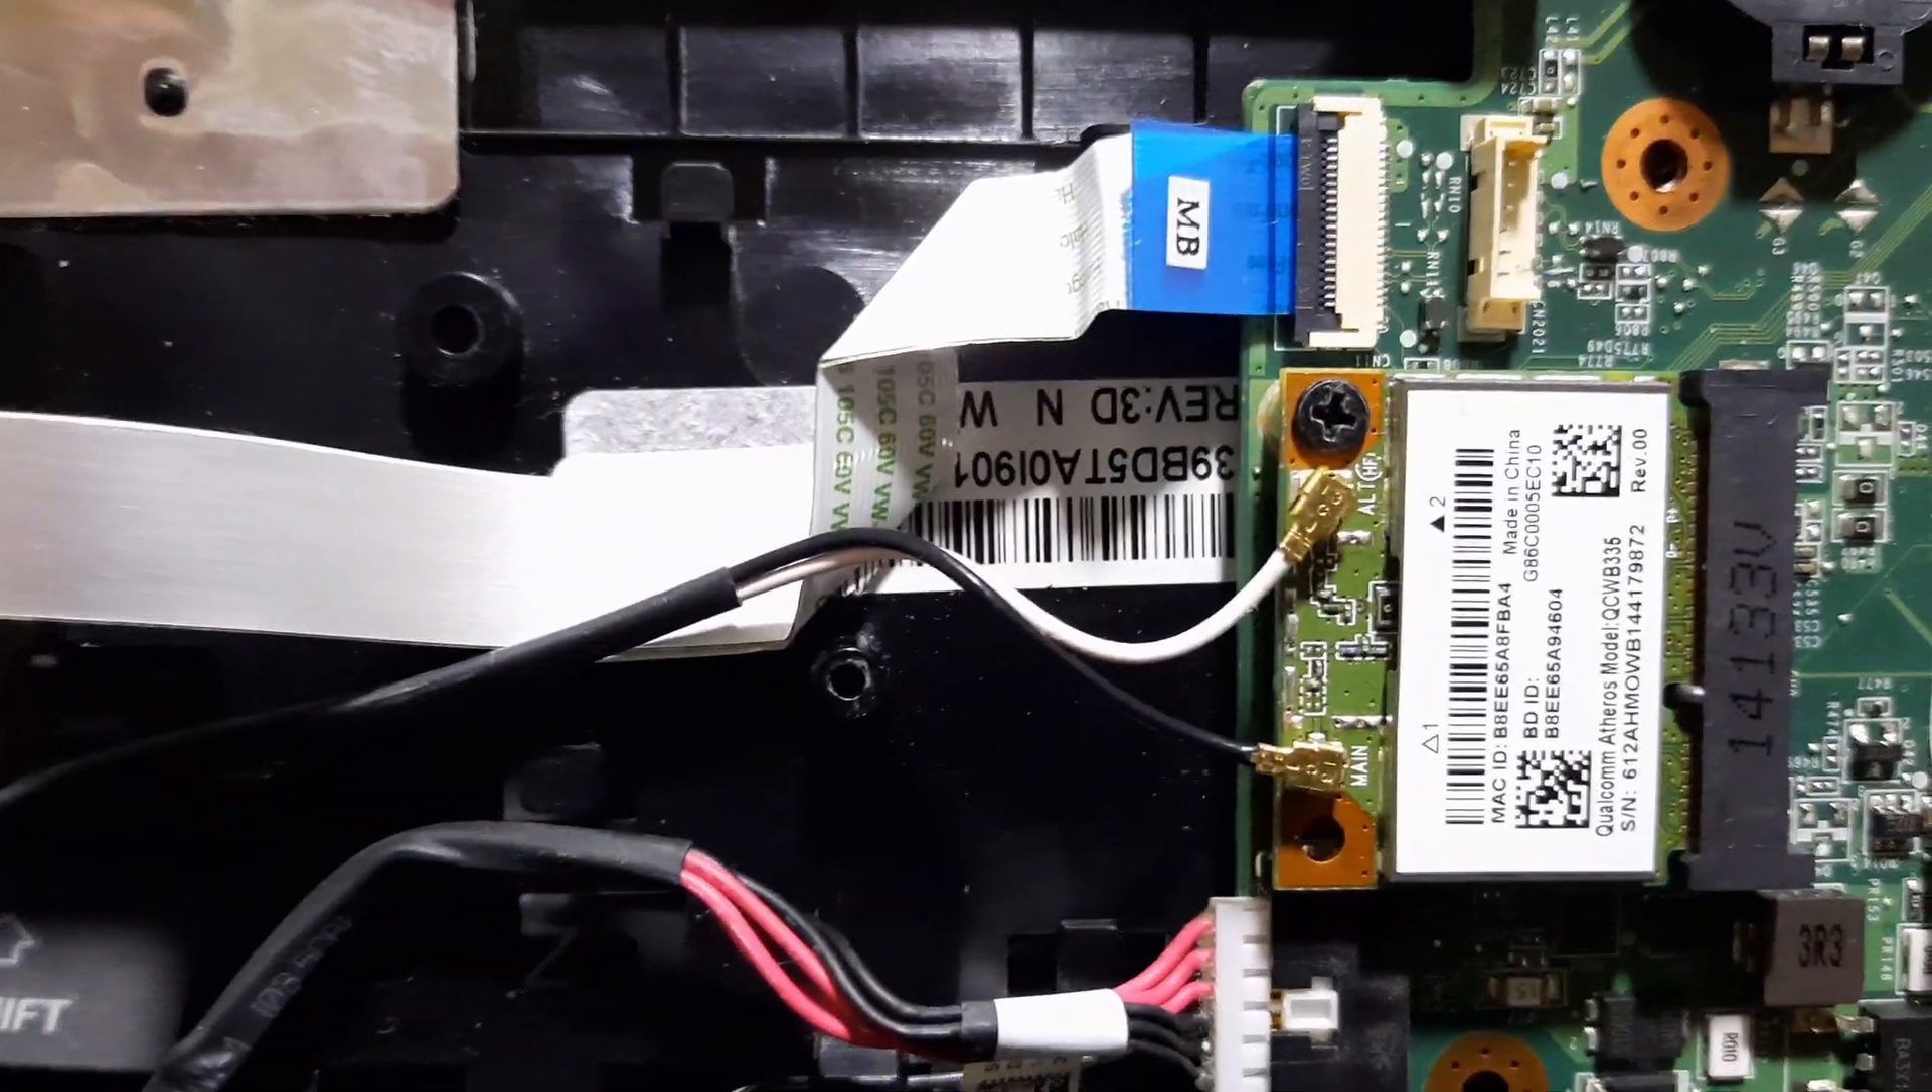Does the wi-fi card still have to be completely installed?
No.